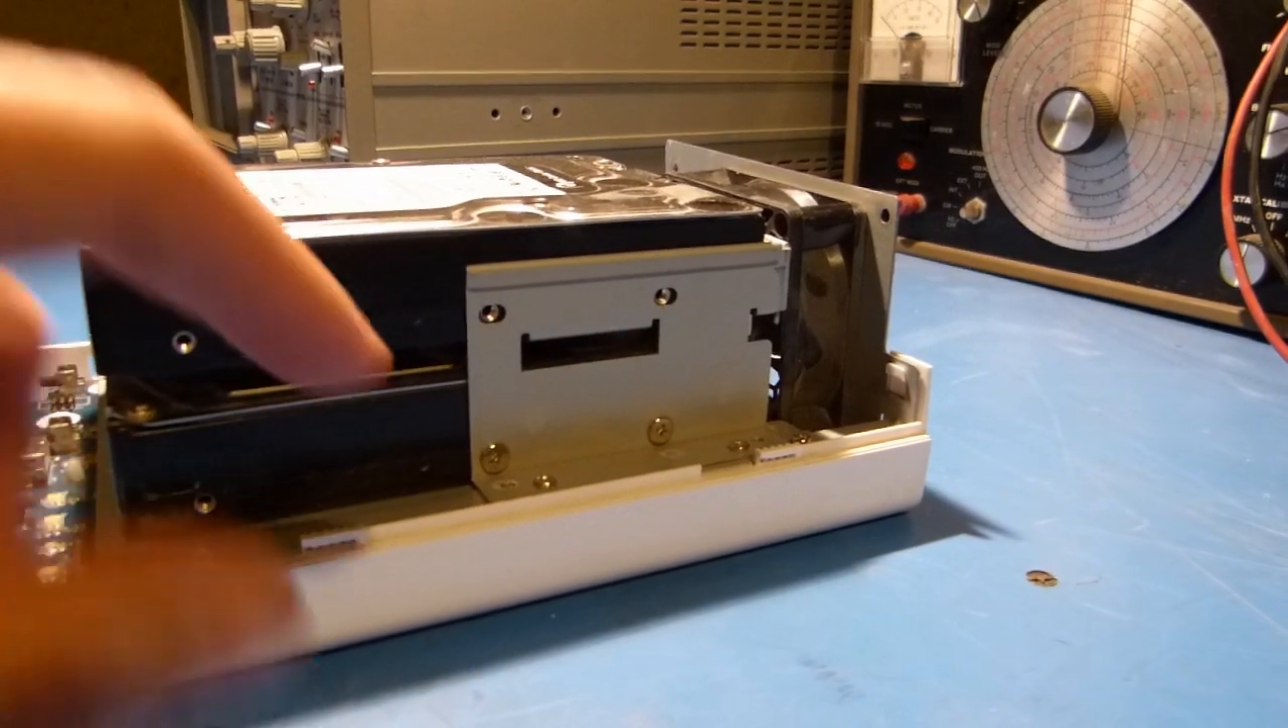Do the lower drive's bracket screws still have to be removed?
Yes.